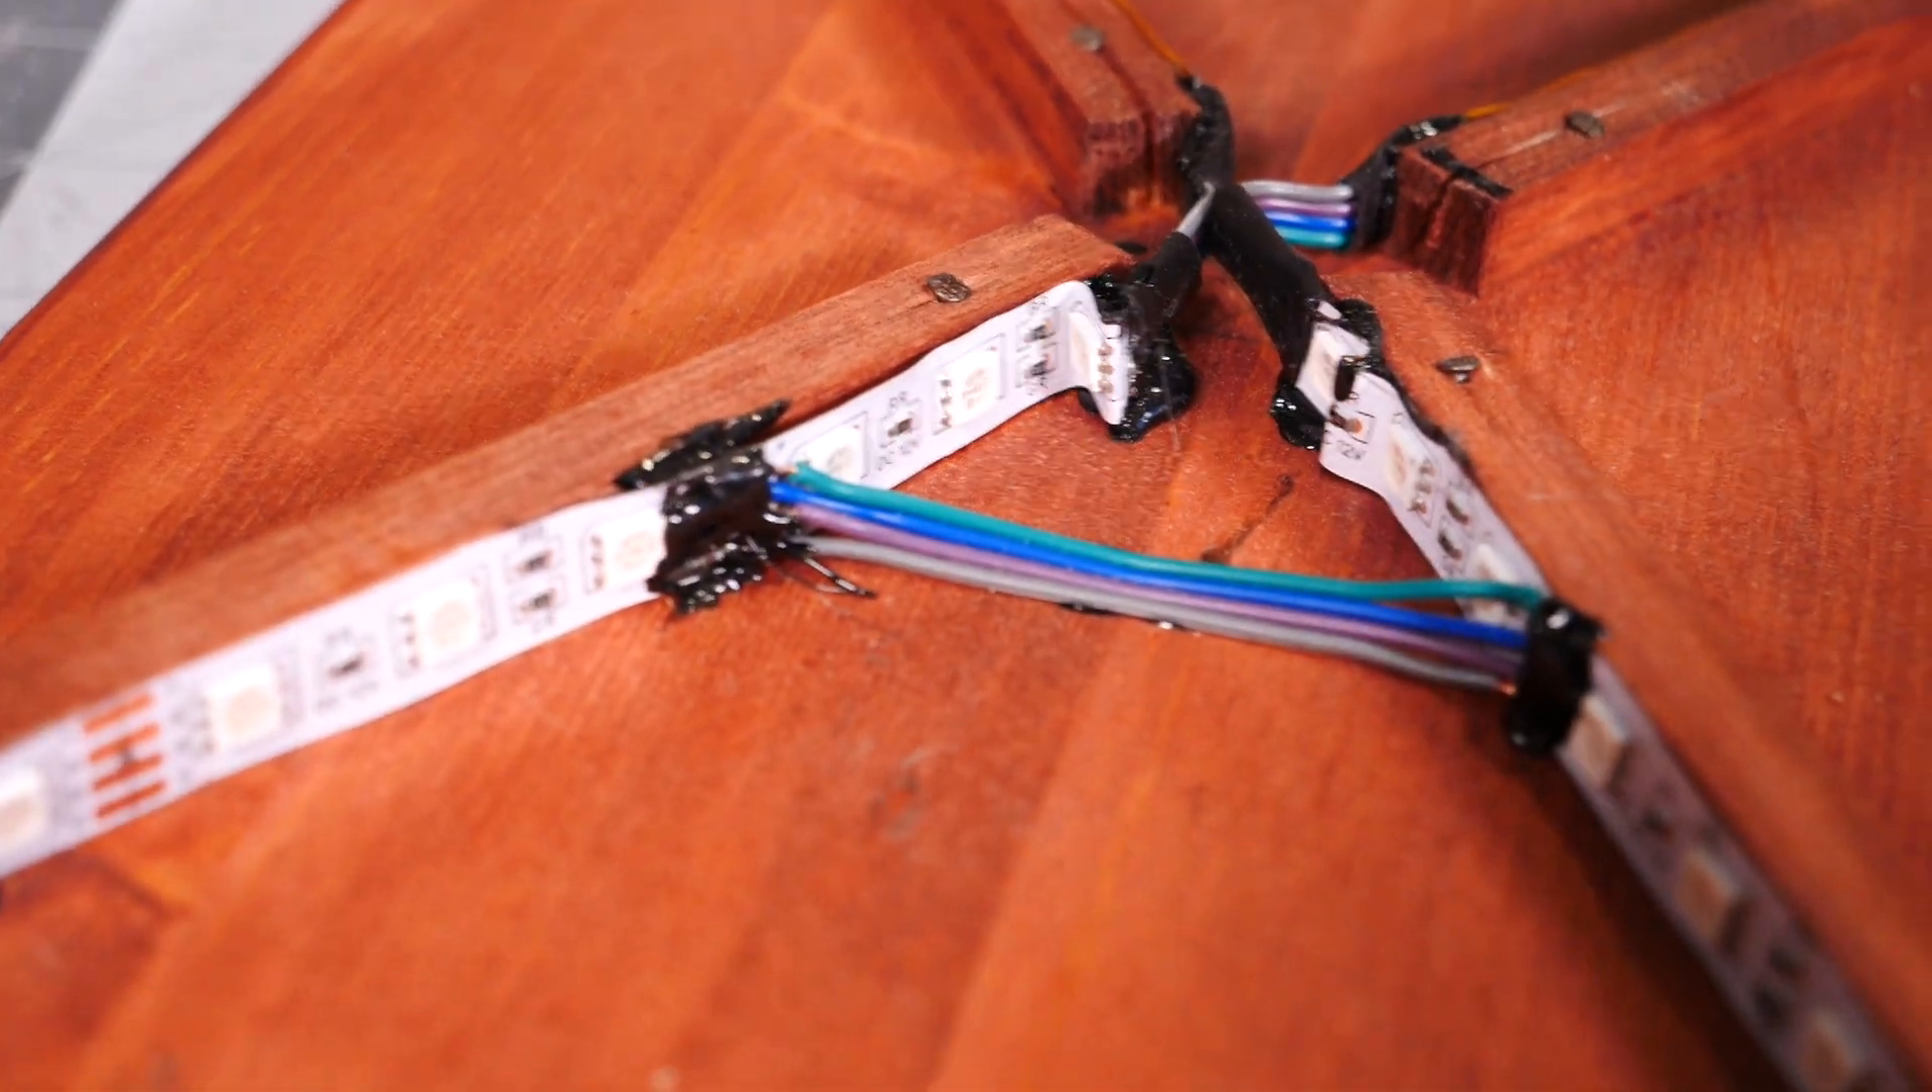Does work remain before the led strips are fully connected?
No.